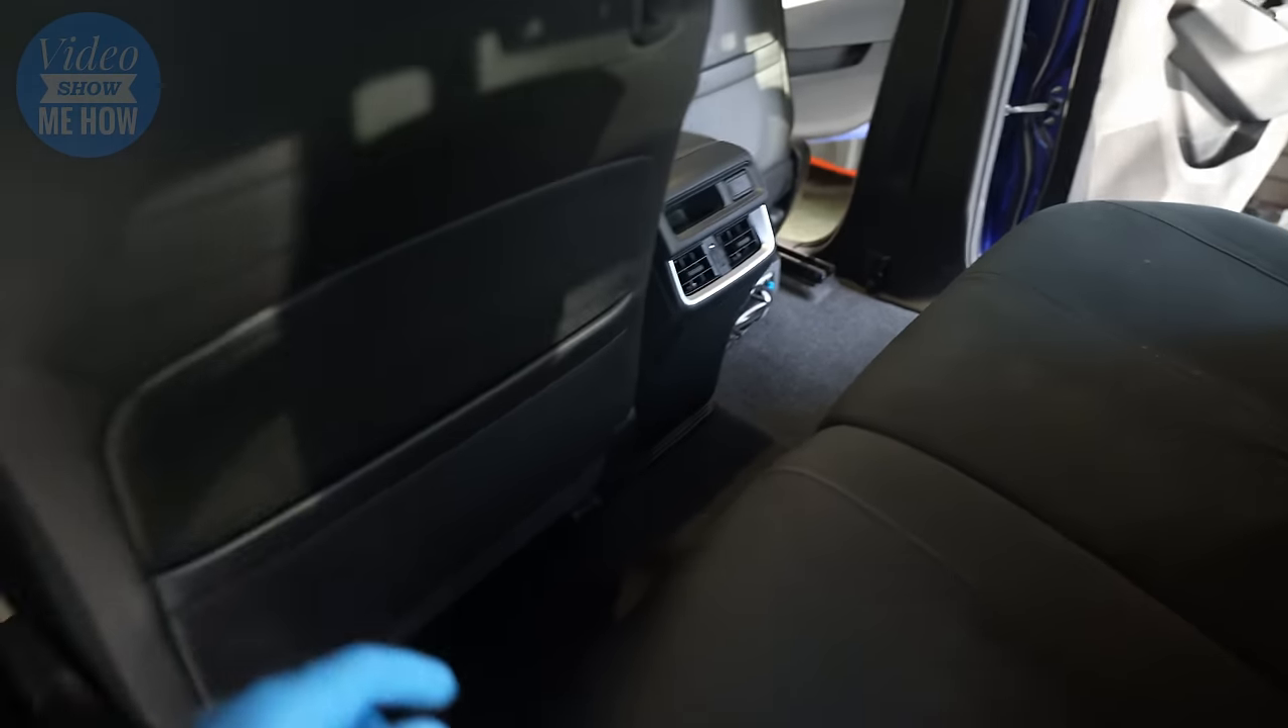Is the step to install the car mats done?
No.